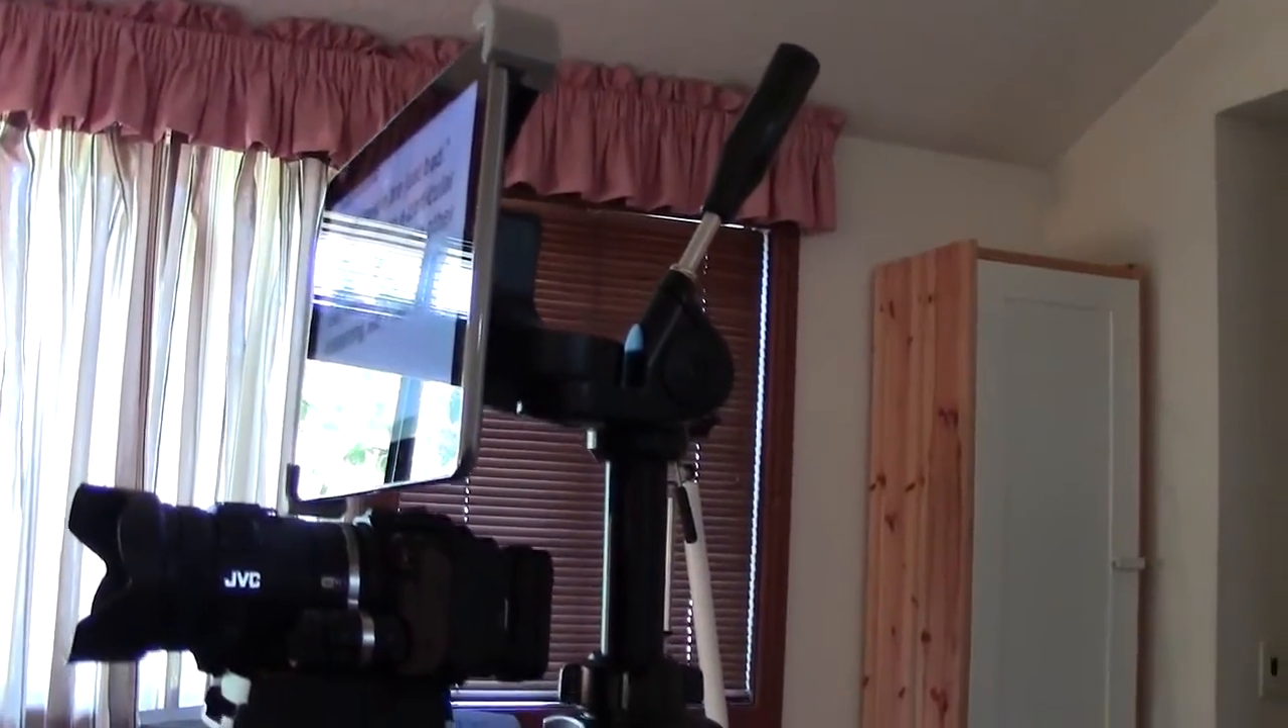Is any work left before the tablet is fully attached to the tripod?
No.